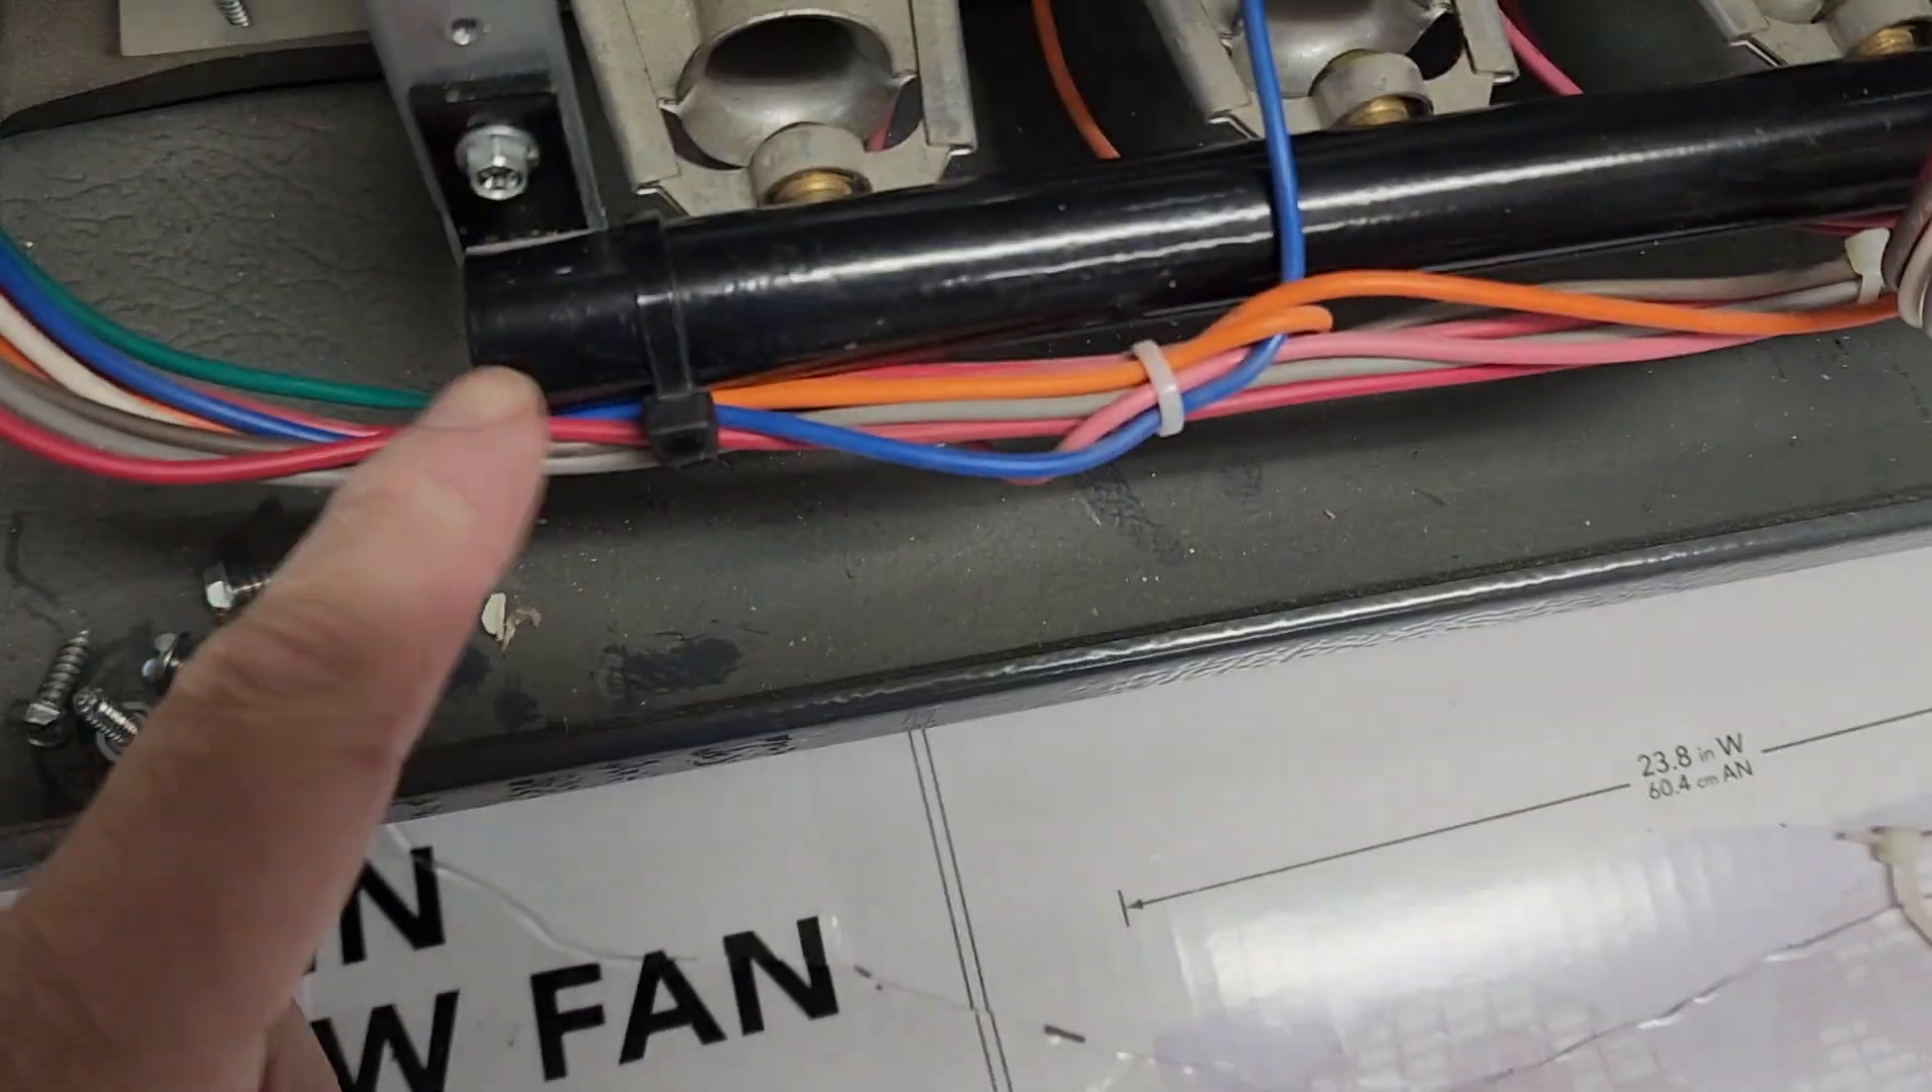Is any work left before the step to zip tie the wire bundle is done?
No.